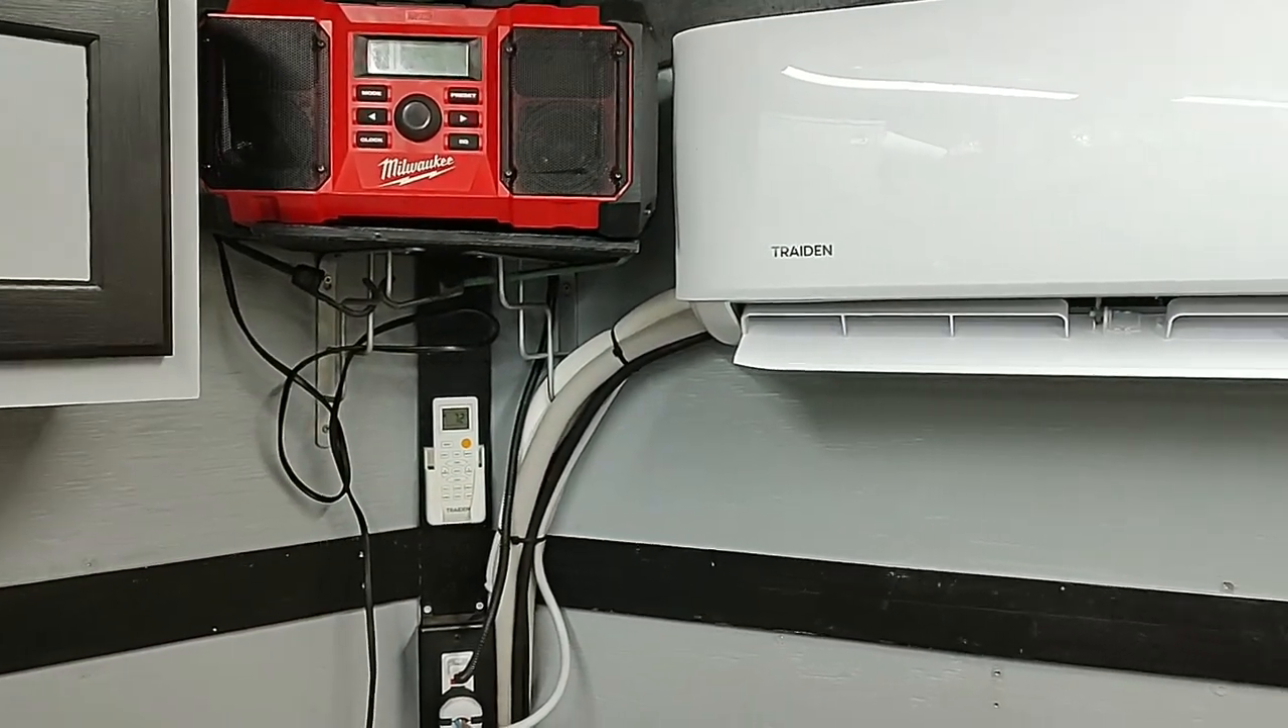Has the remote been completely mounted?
Yes.